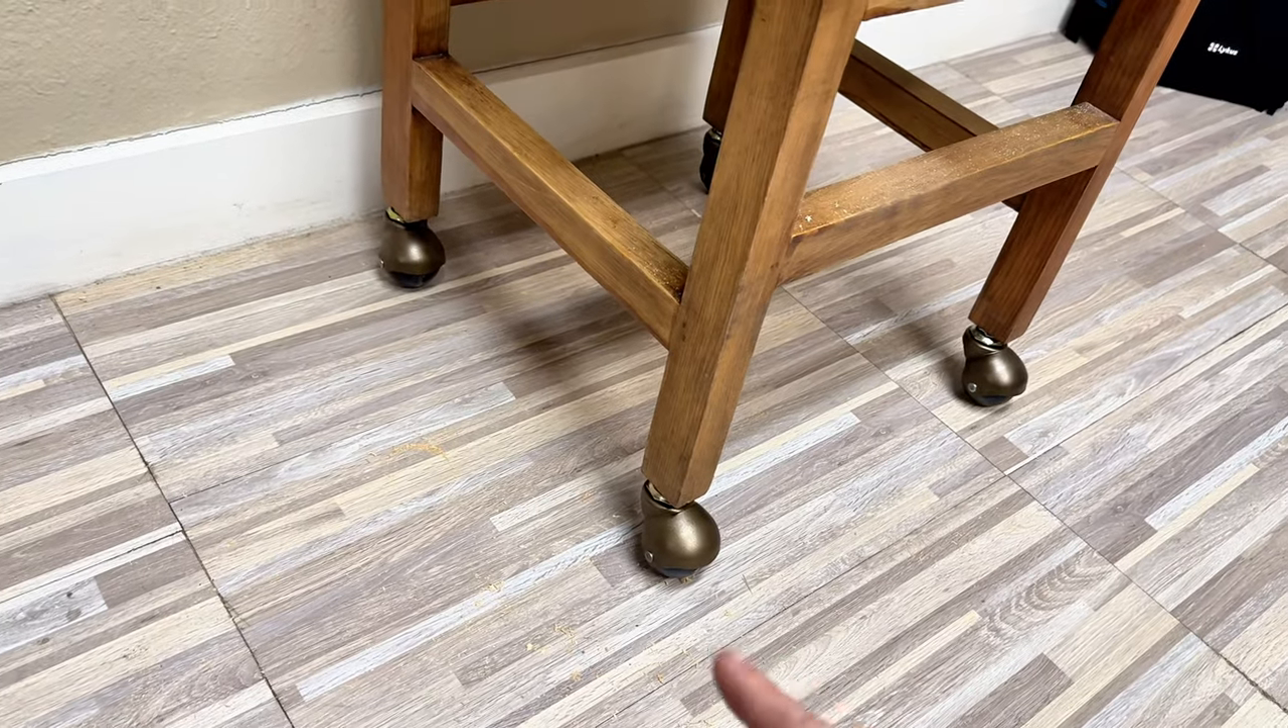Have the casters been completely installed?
Yes.